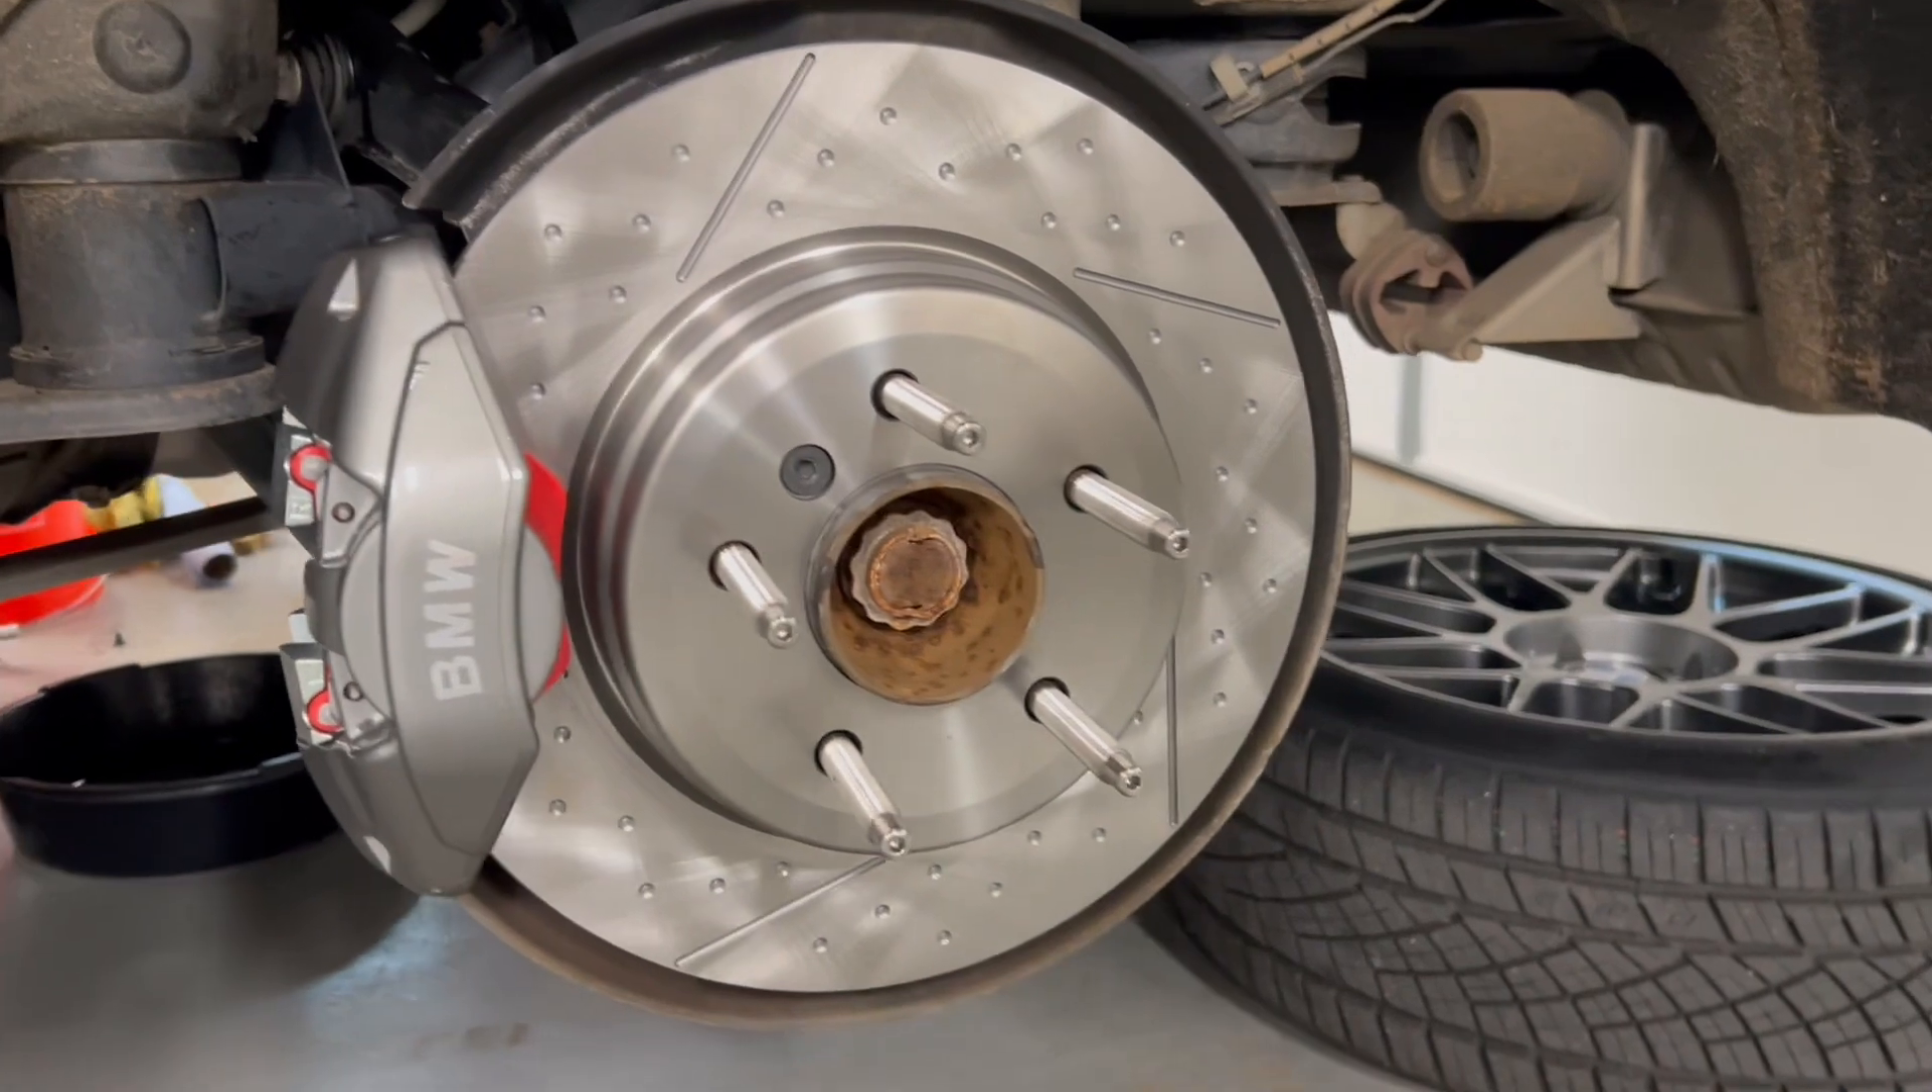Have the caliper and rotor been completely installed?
Yes.